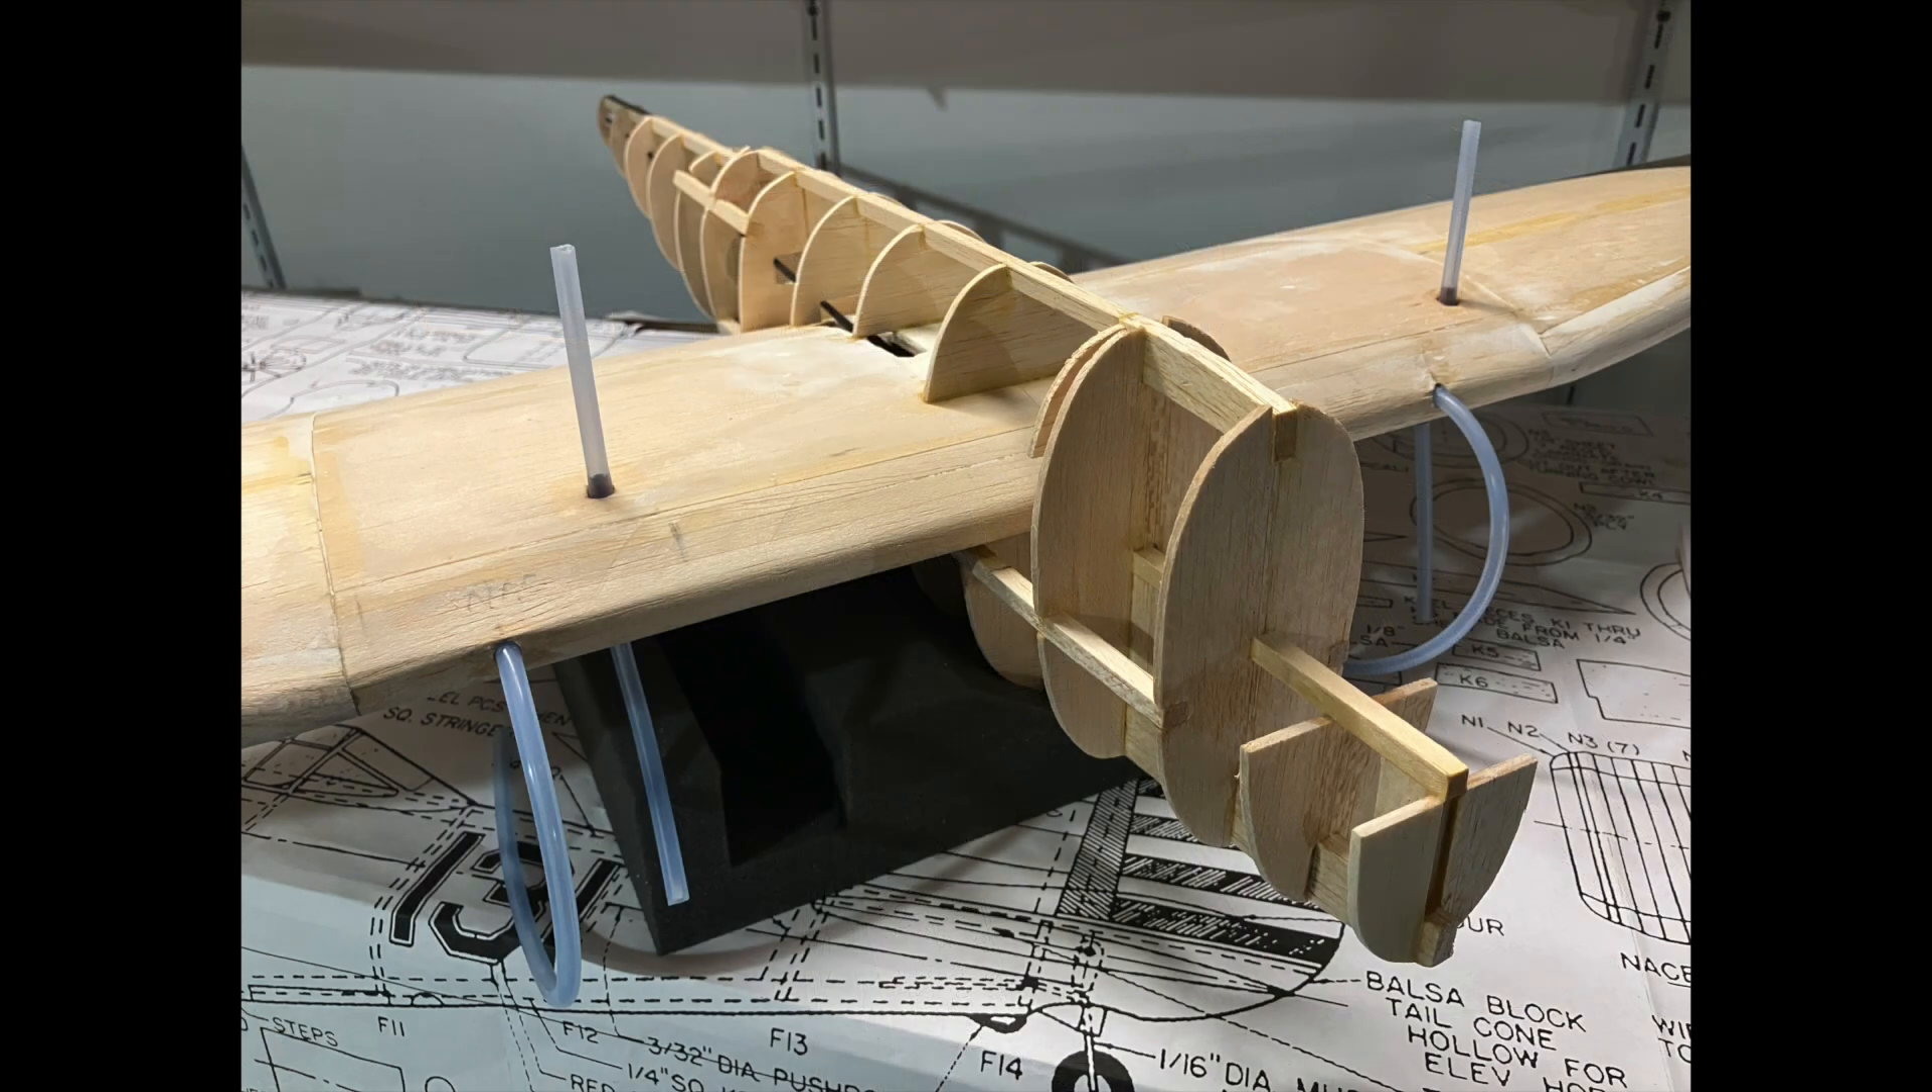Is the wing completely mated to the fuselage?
Yes.